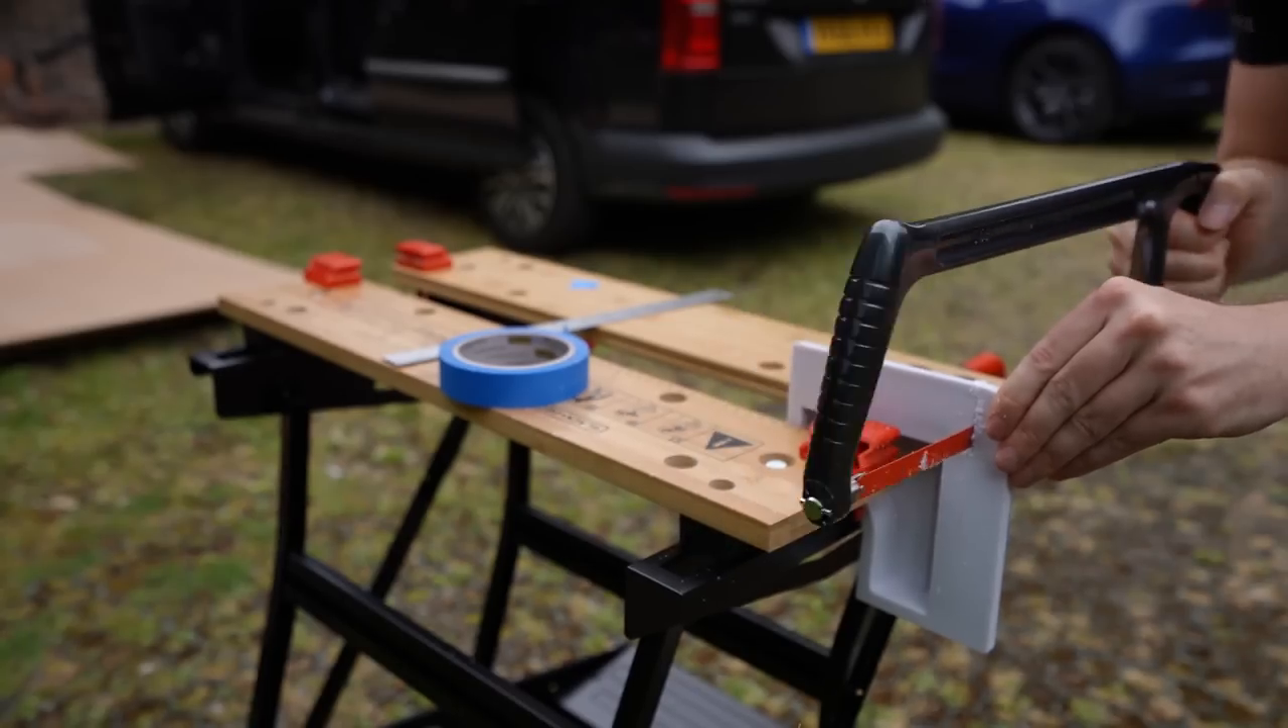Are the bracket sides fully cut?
No.